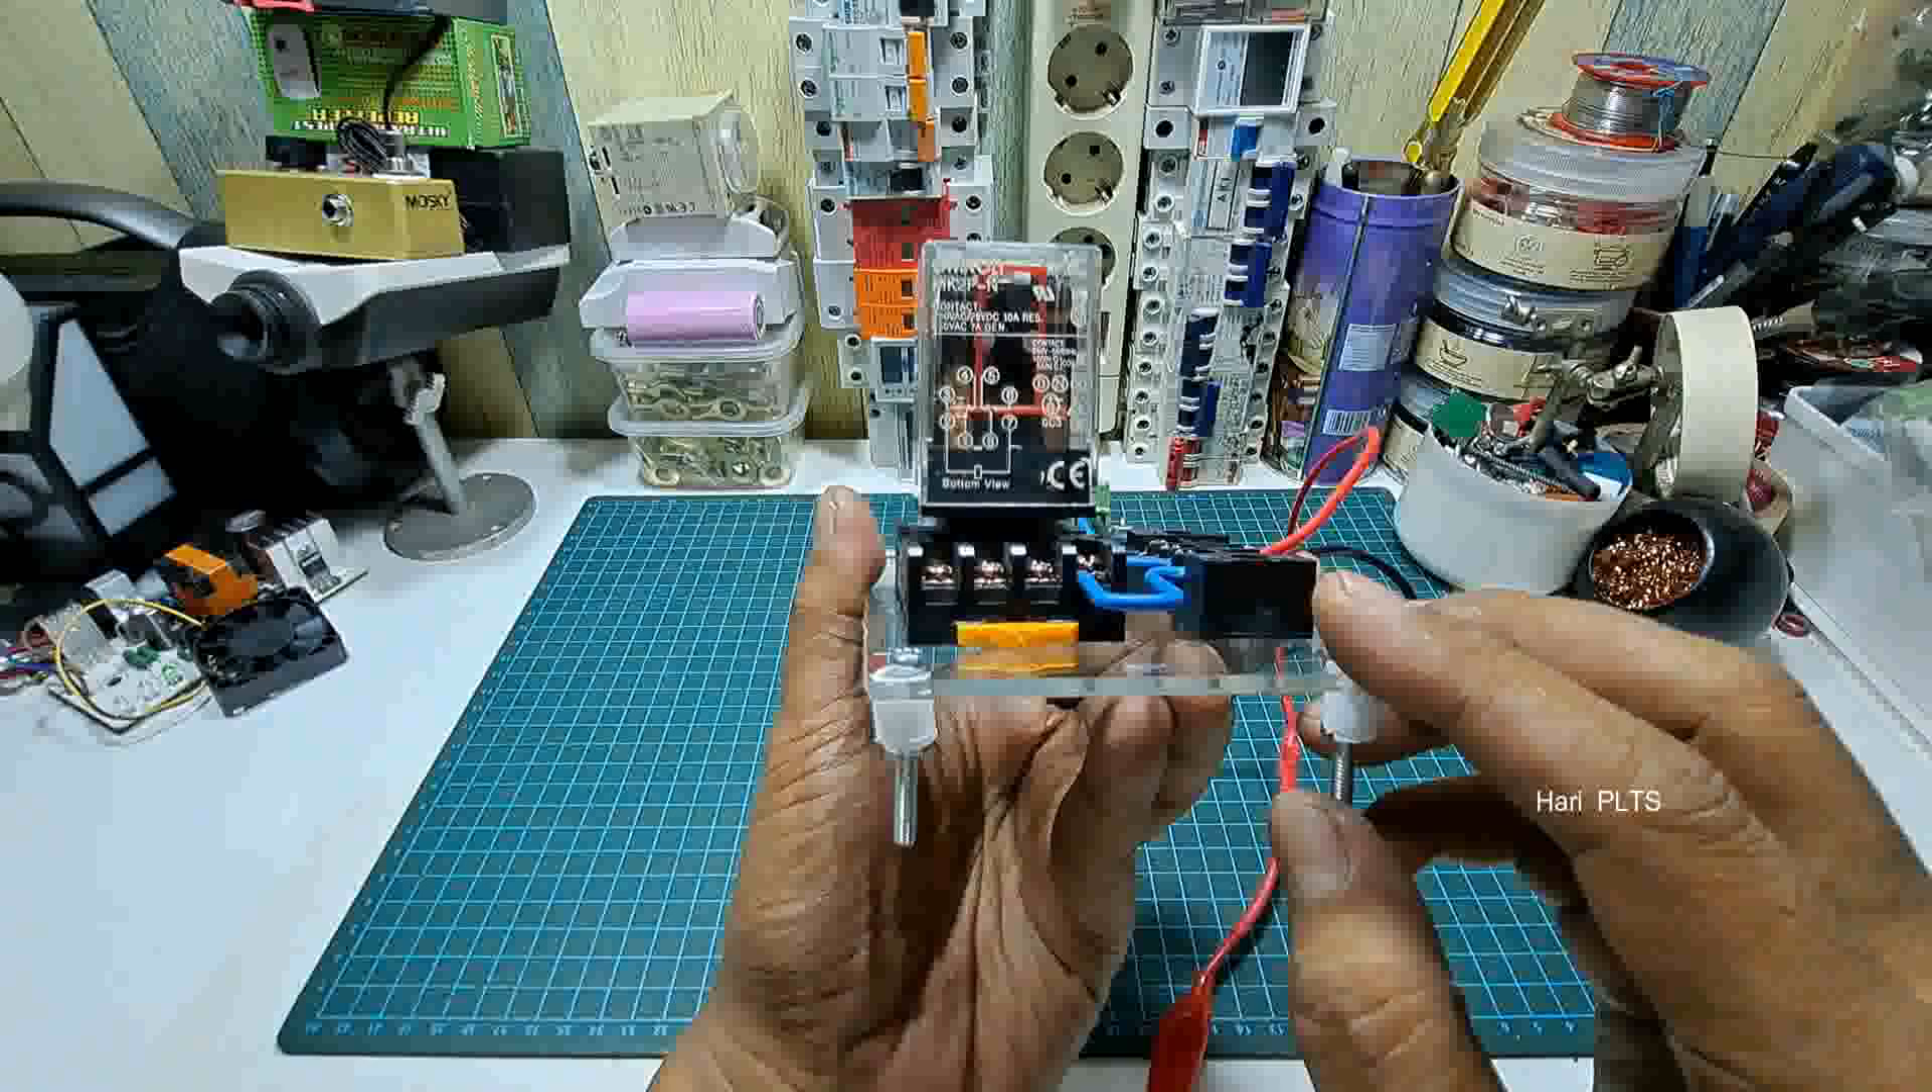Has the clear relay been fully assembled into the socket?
Yes.